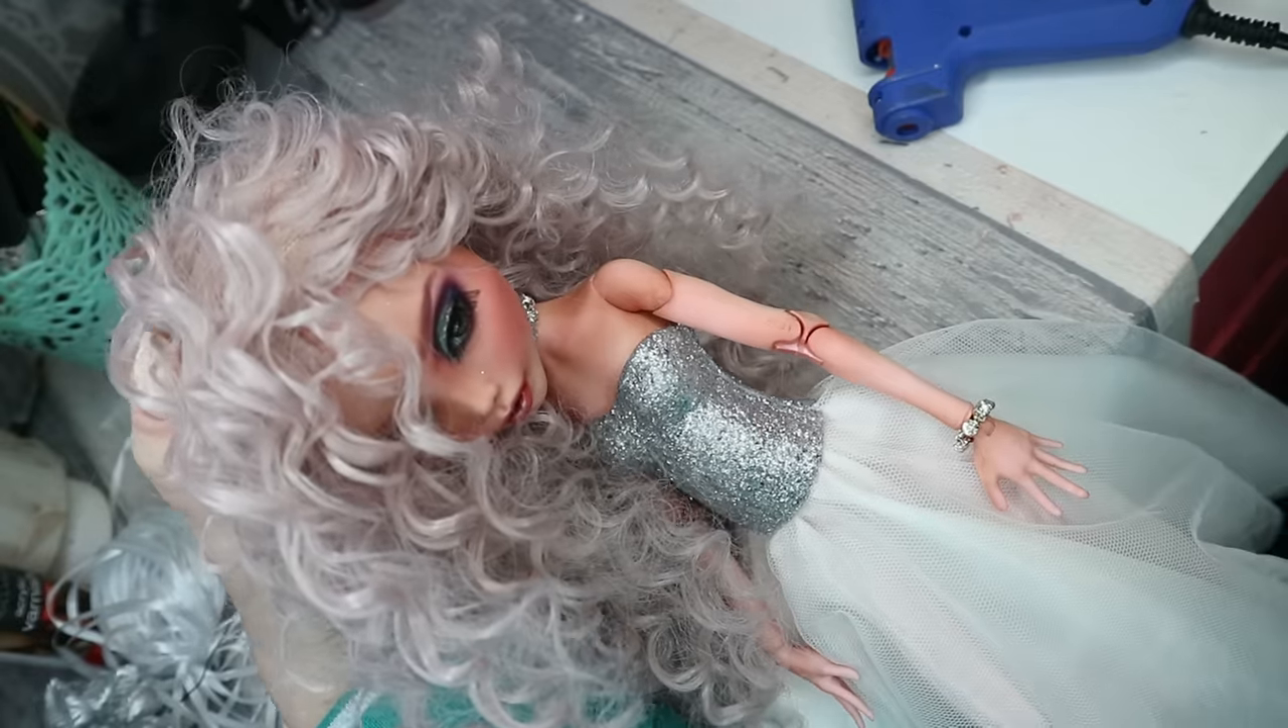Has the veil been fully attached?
No.